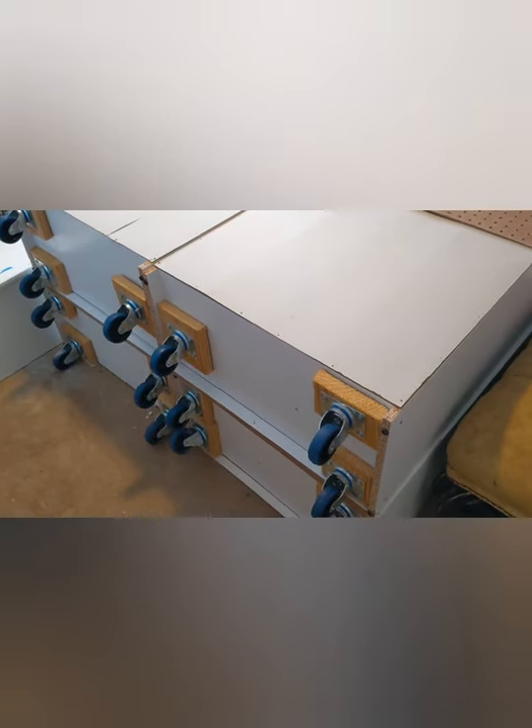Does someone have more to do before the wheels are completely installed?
No.